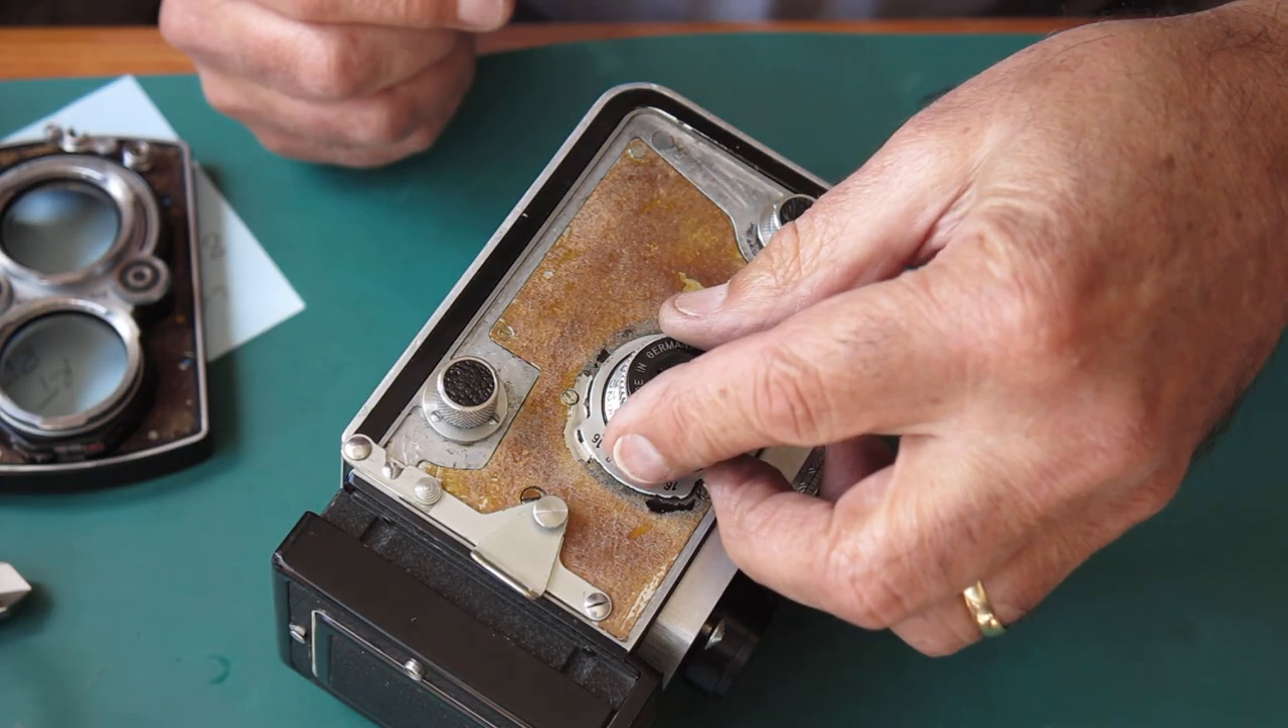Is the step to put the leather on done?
No.